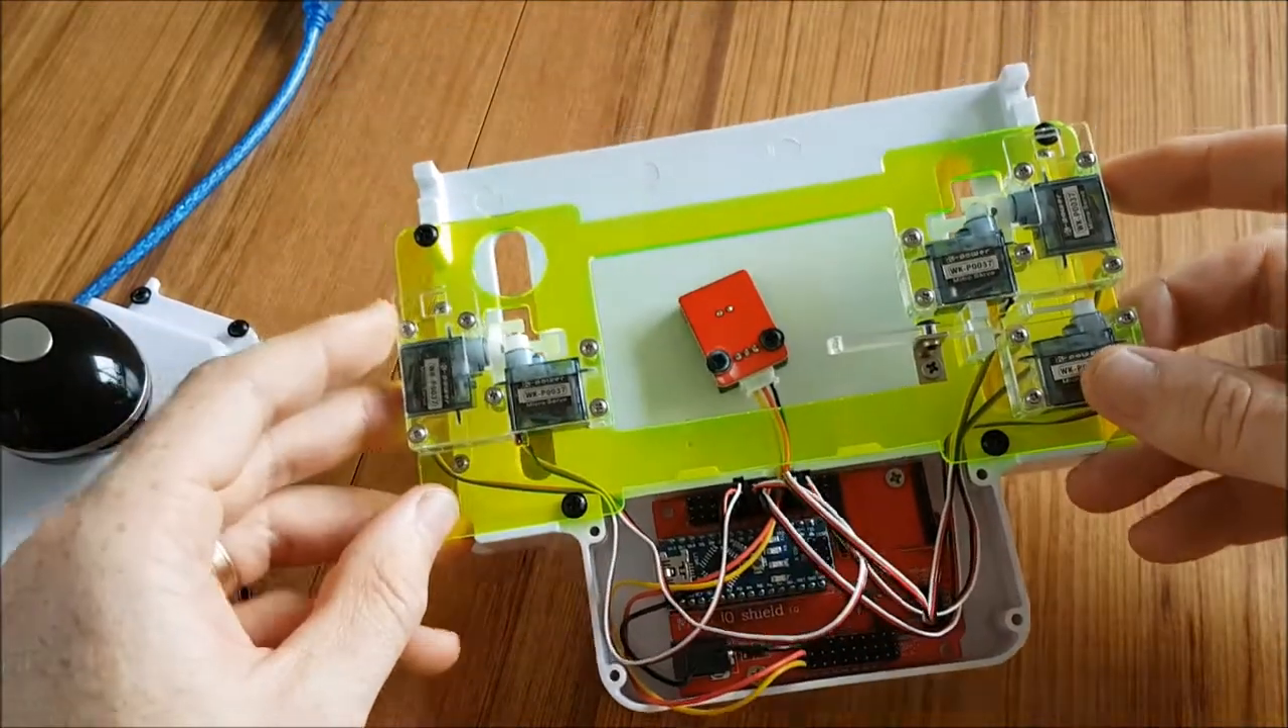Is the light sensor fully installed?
Yes.